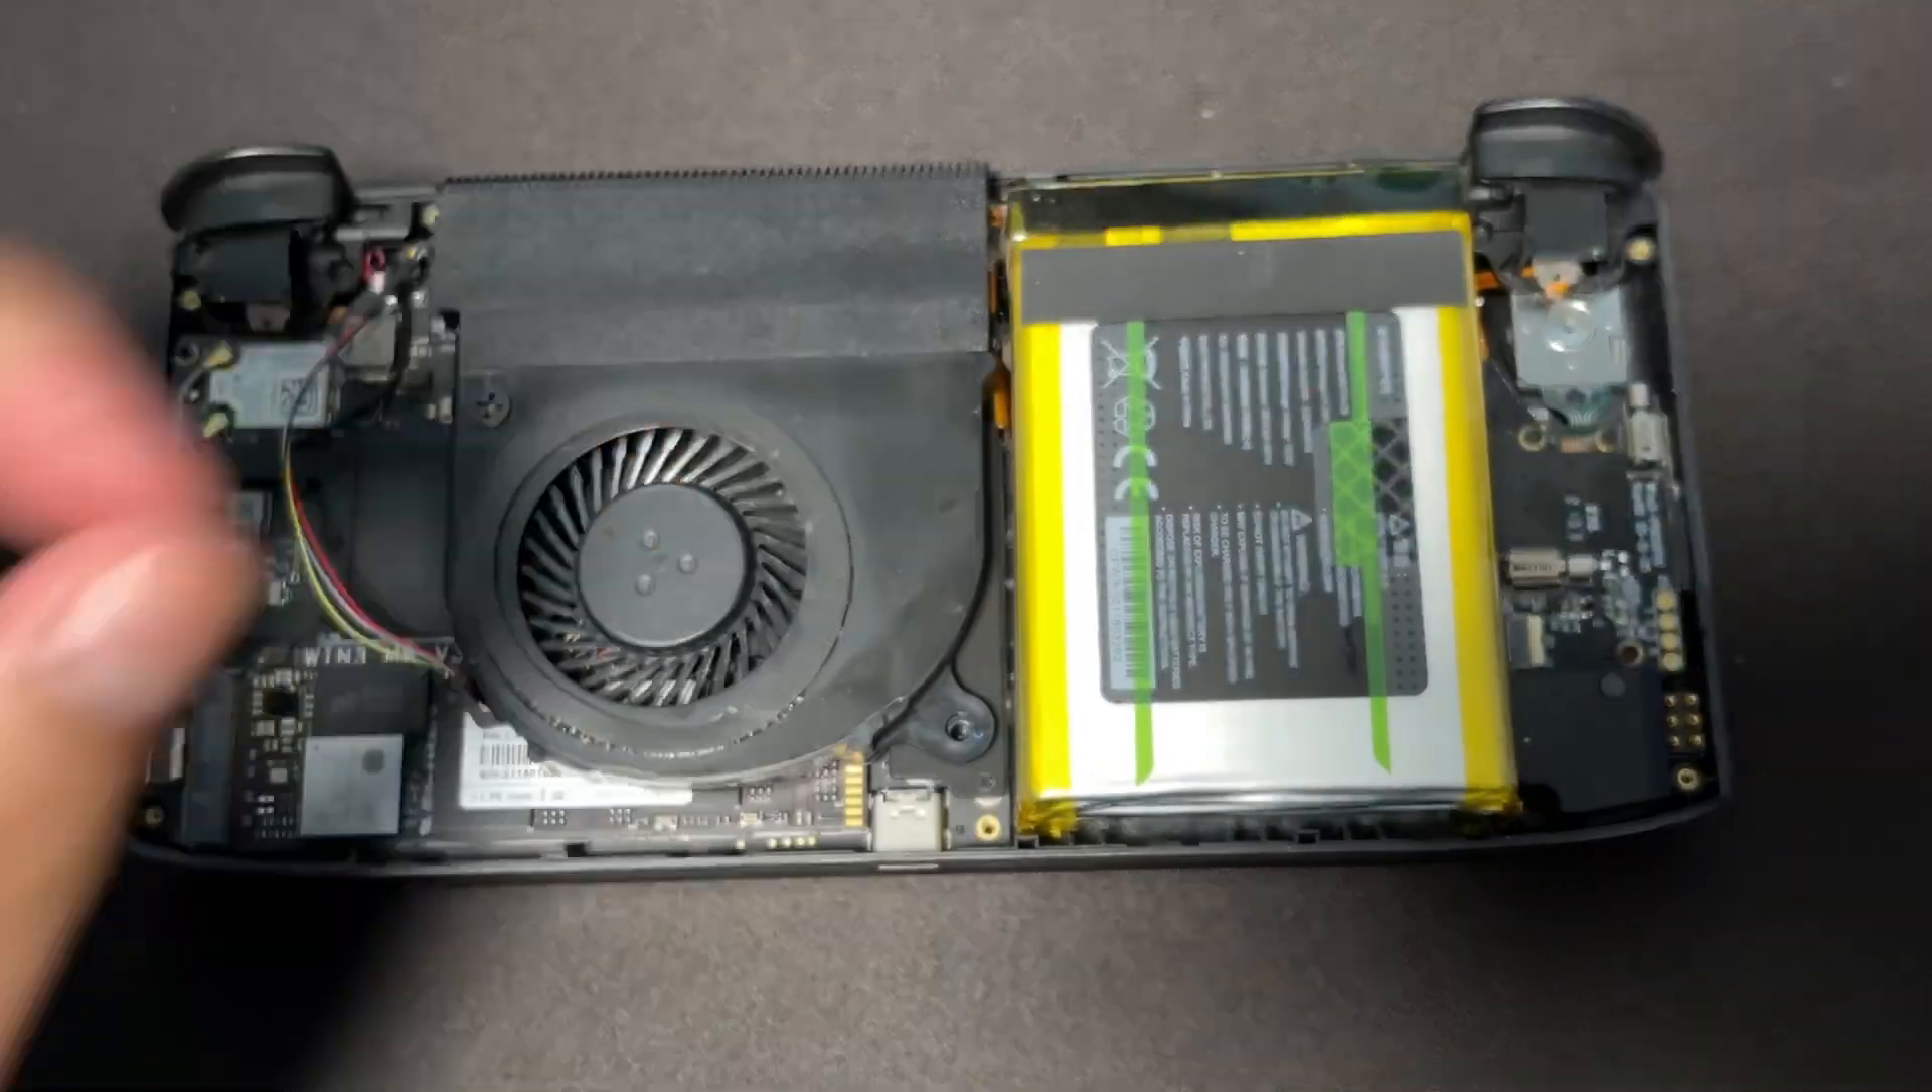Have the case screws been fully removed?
Yes.